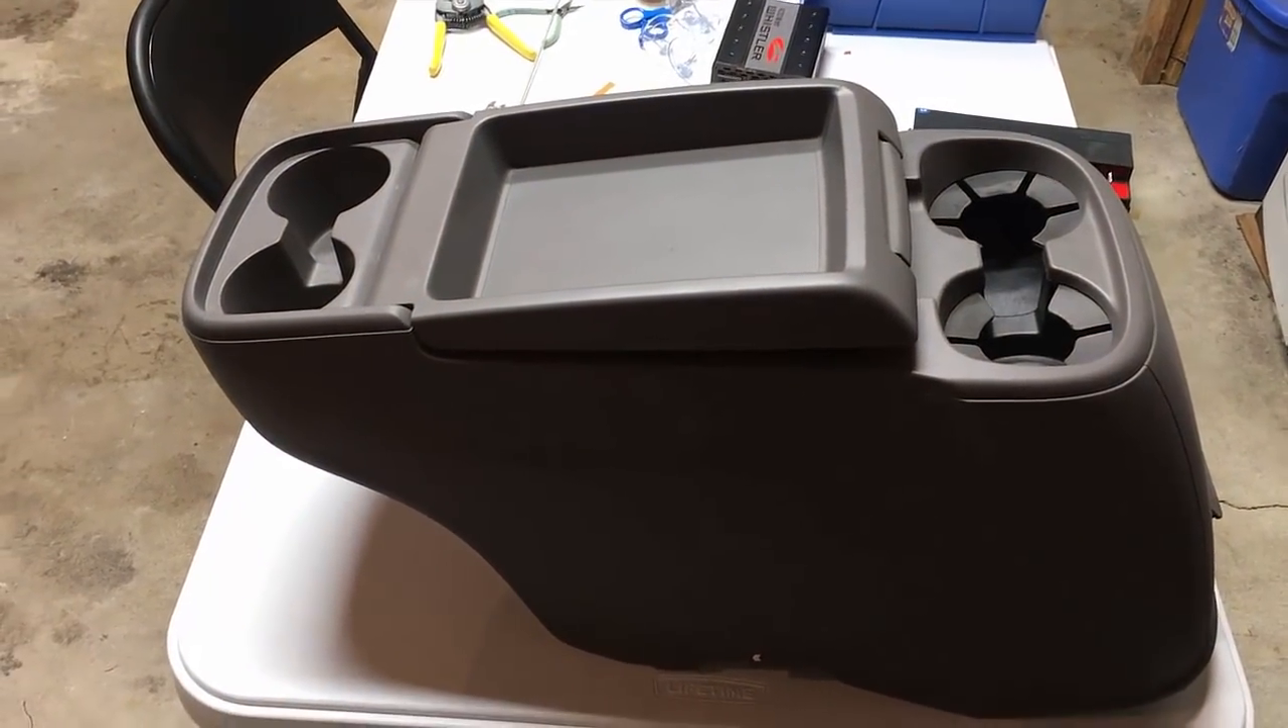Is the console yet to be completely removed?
No.